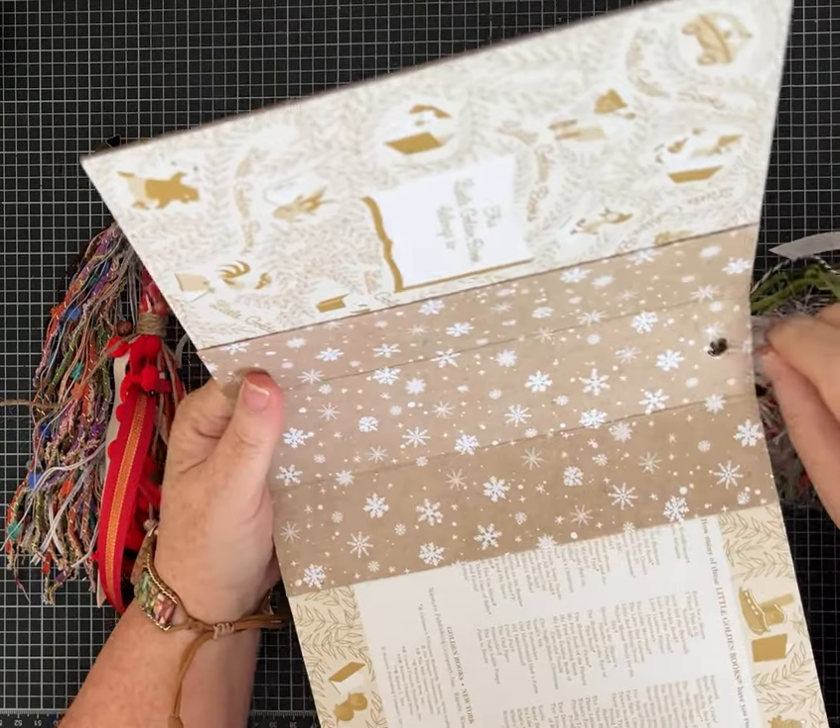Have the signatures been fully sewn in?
No.